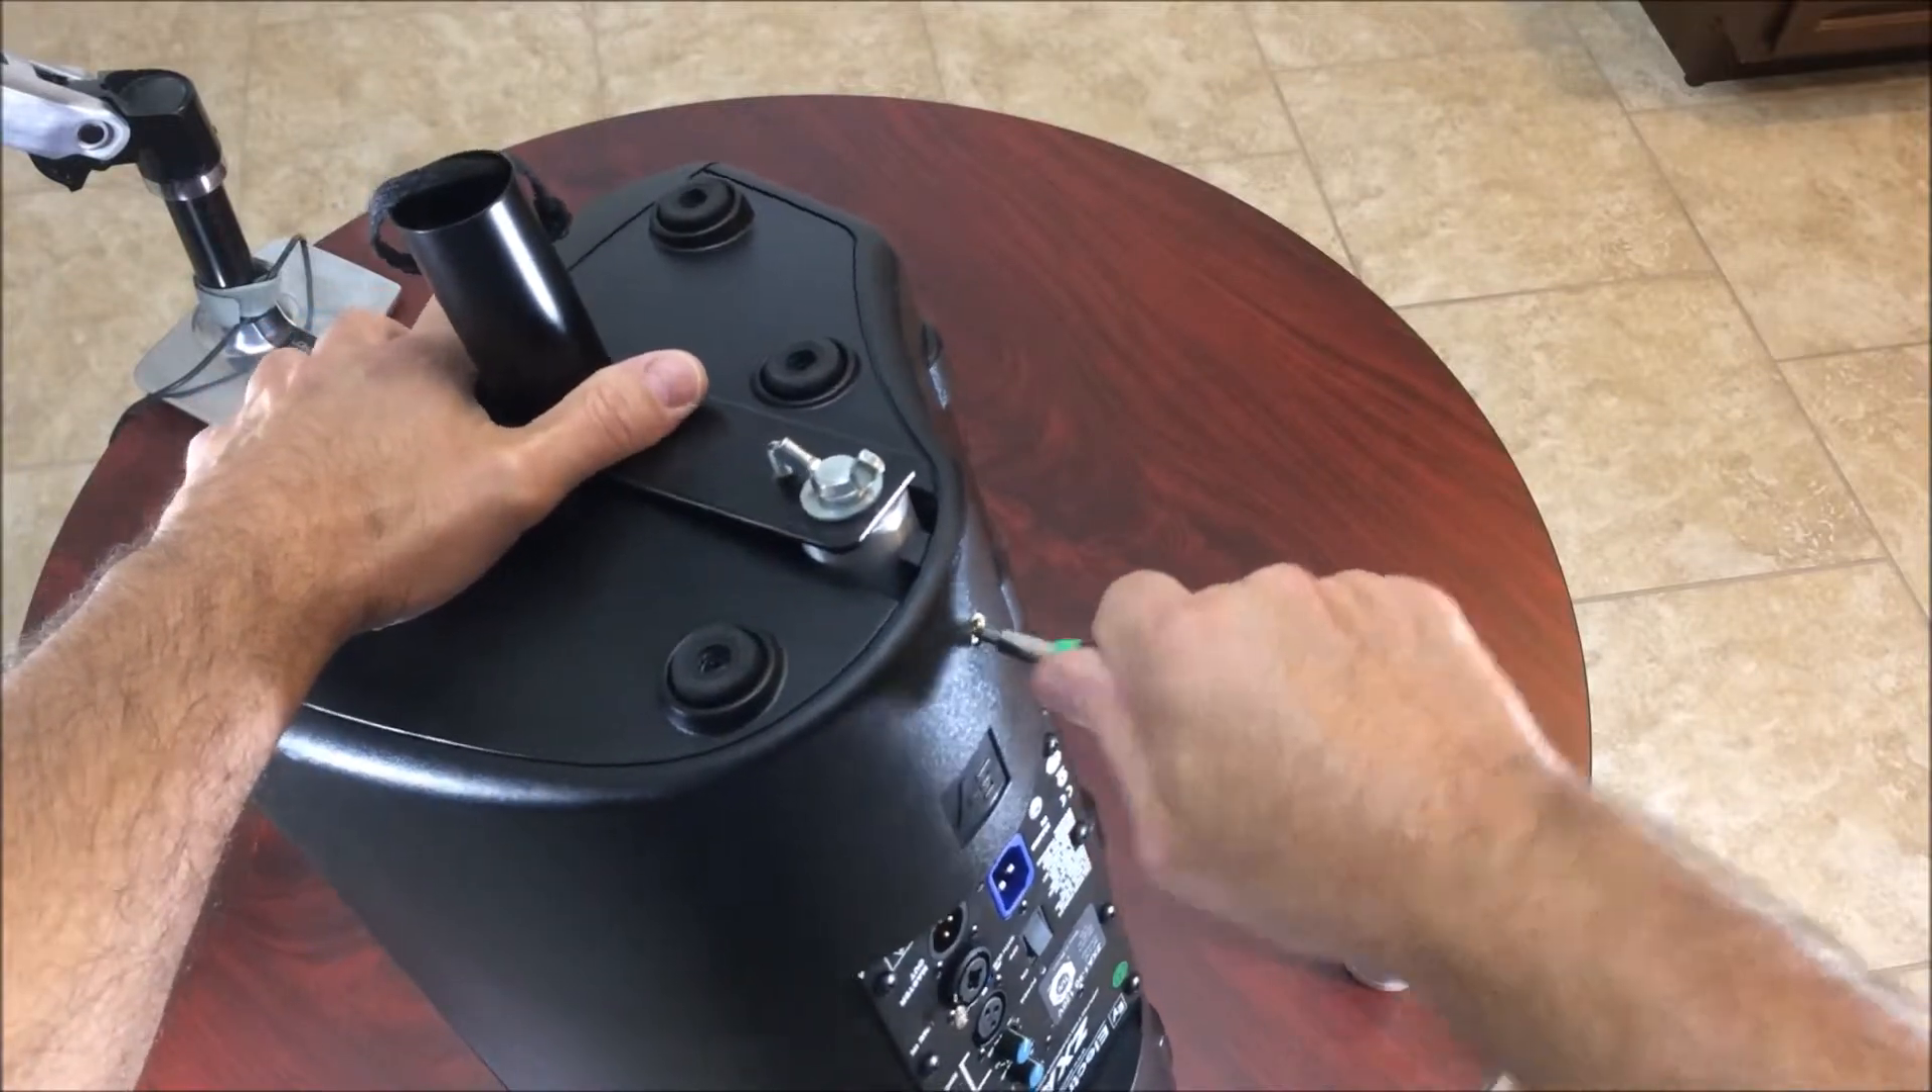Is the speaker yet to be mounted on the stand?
Yes.